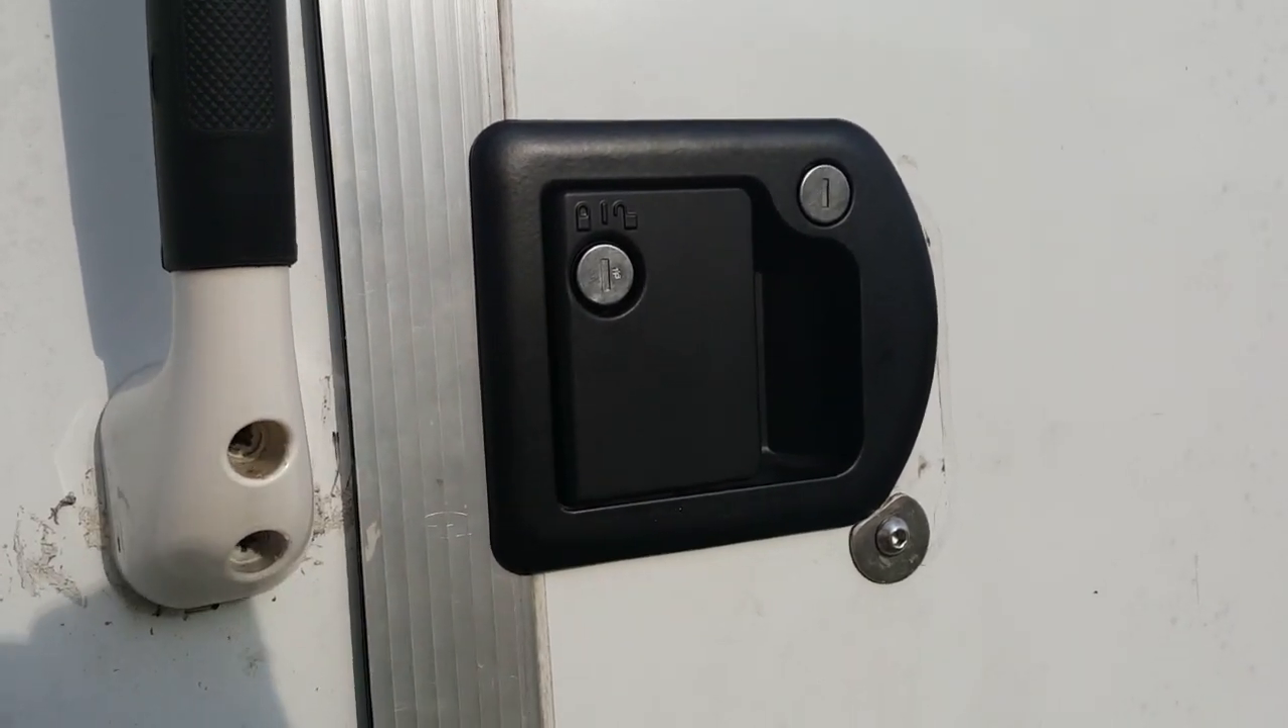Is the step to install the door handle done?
Yes.